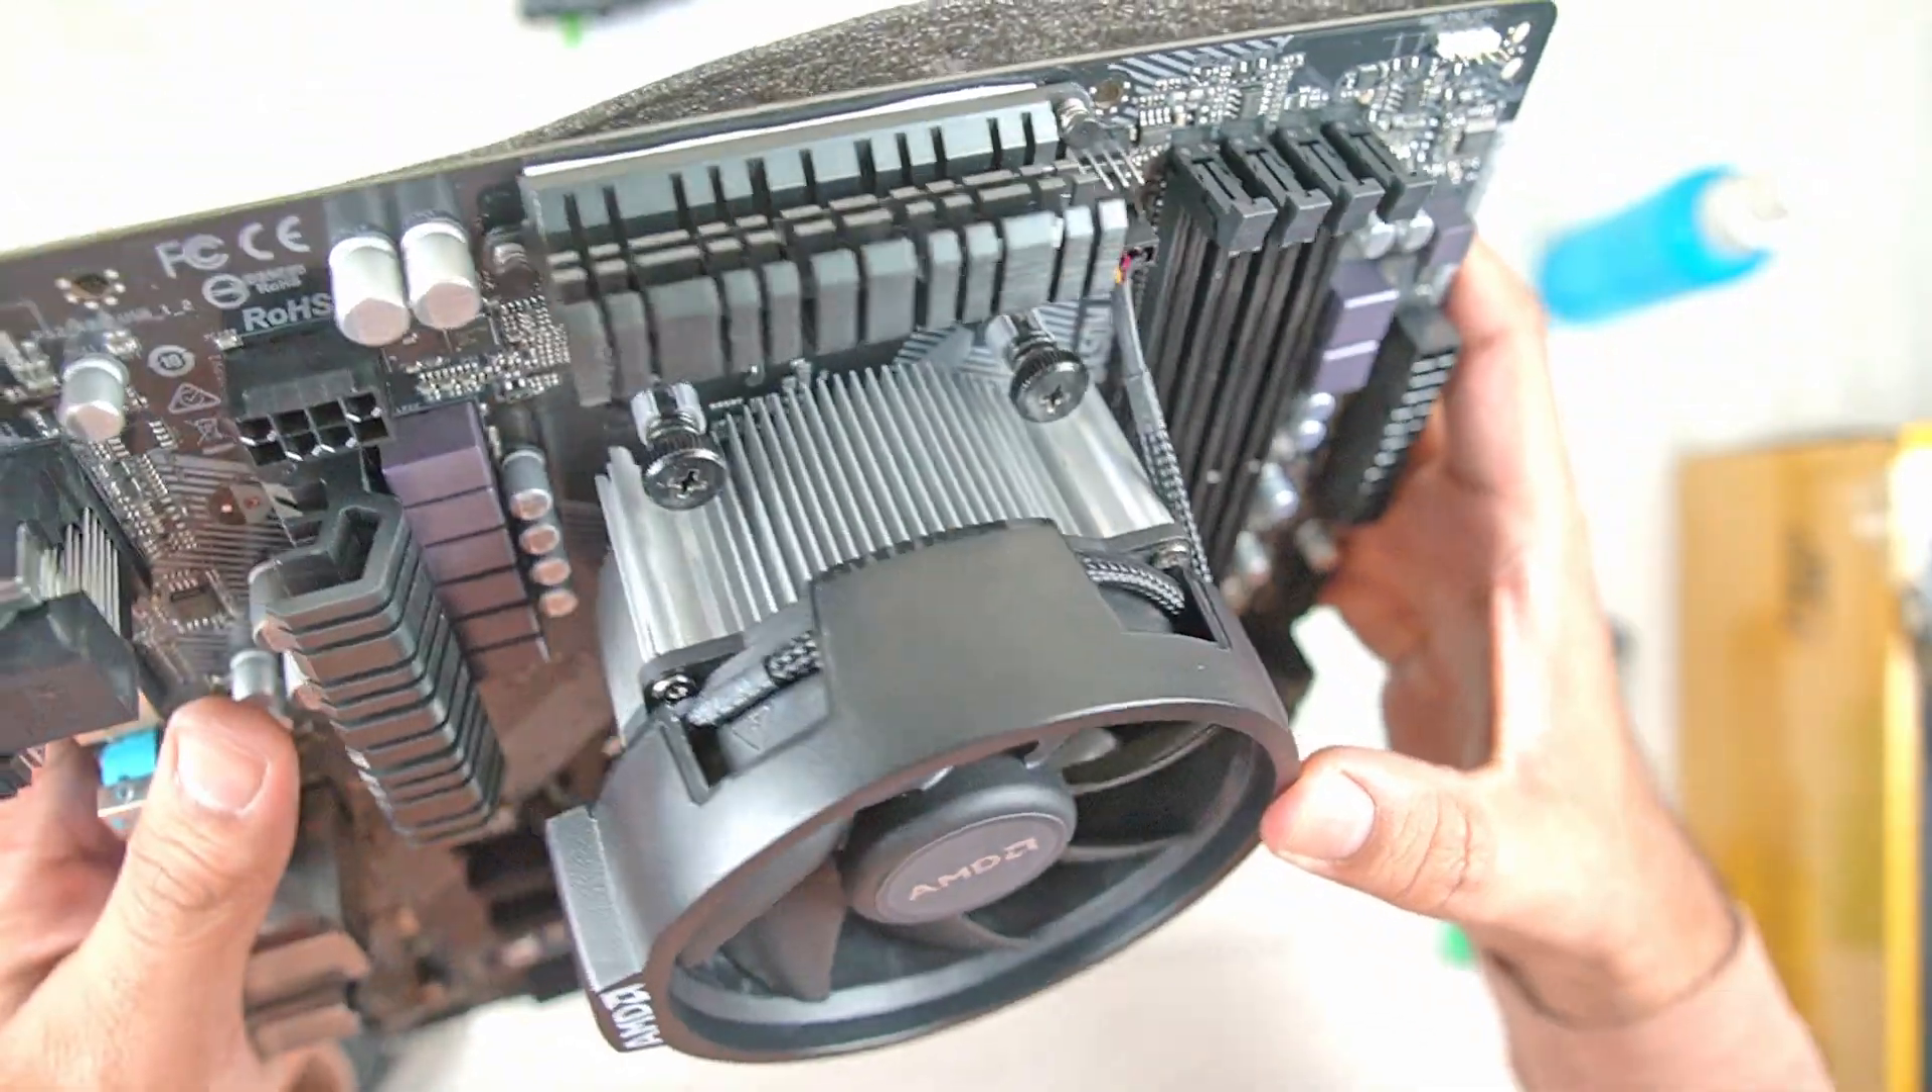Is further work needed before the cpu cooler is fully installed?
No.